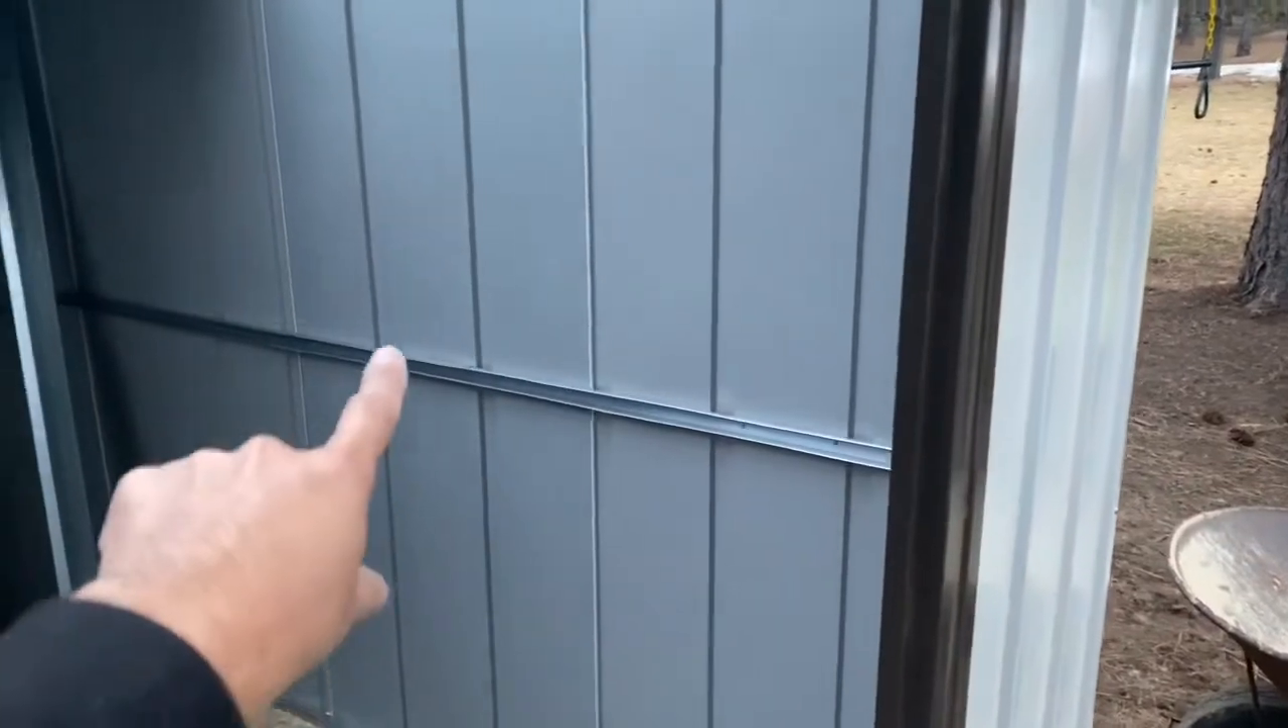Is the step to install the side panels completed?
Yes.